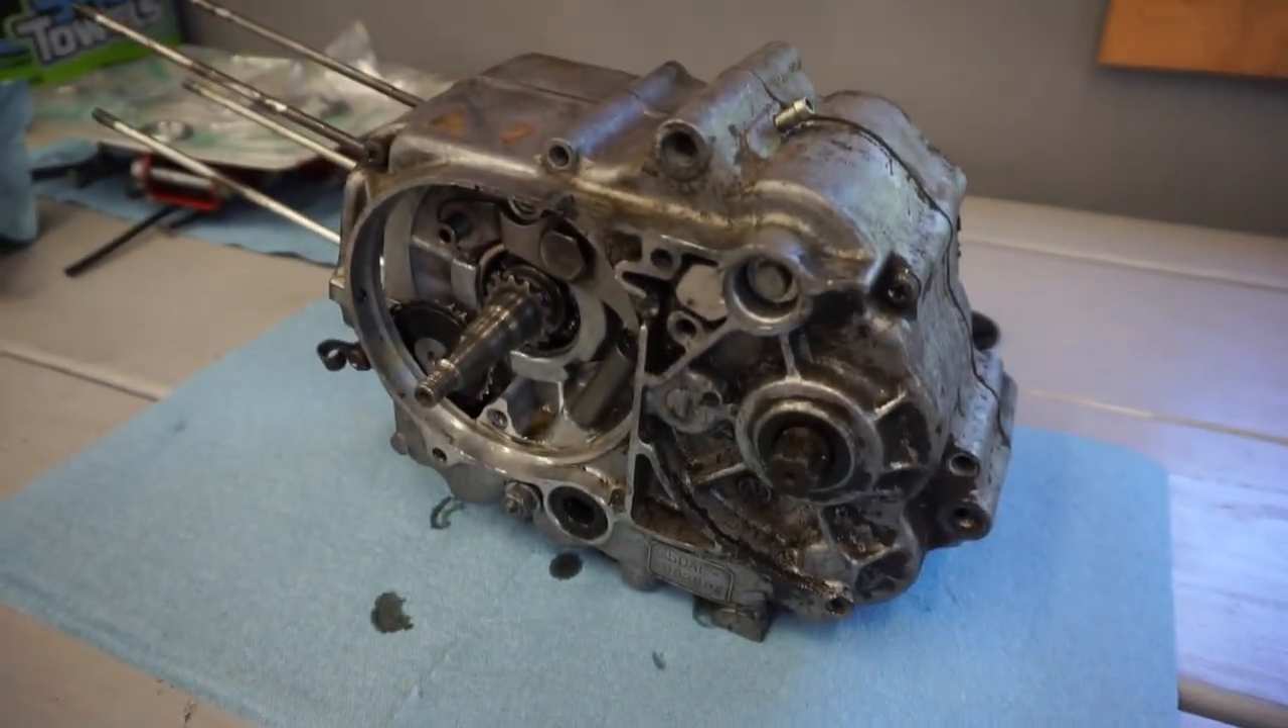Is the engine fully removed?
Yes.